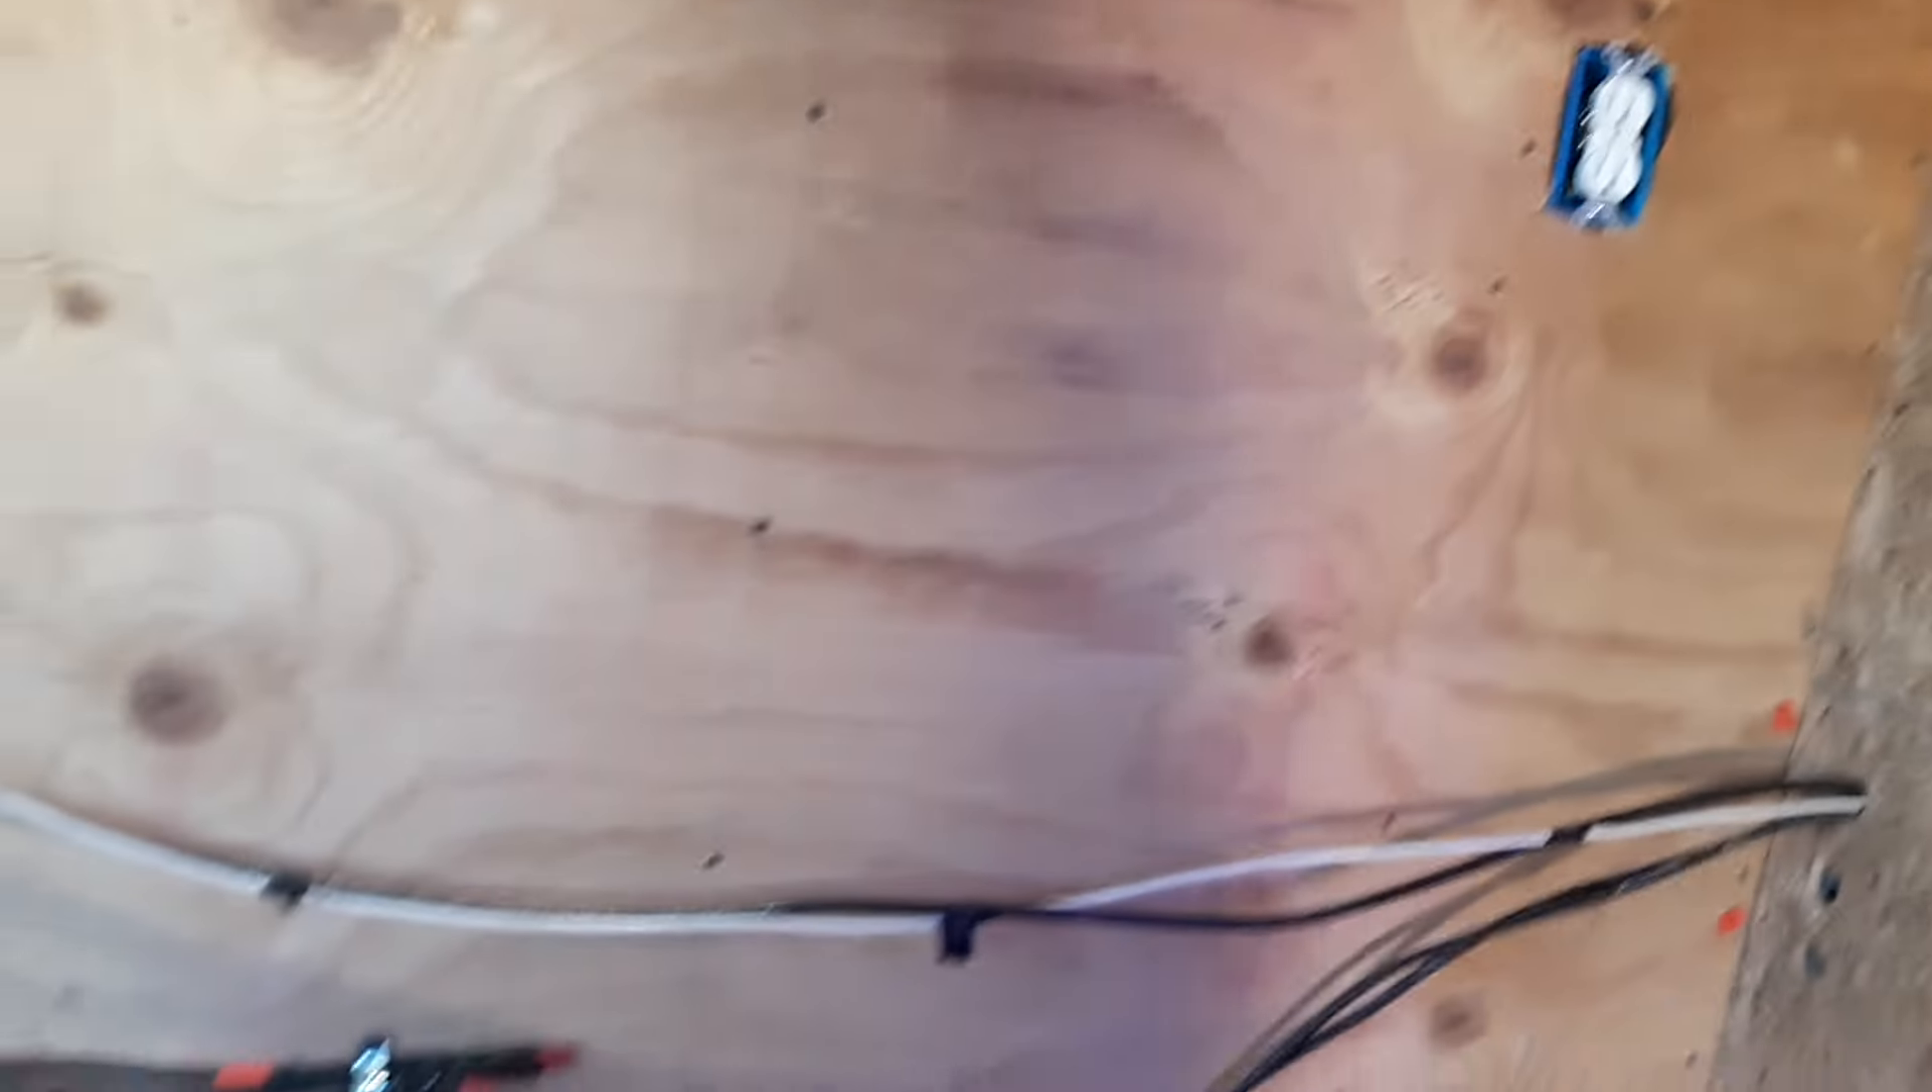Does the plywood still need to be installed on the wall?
No.